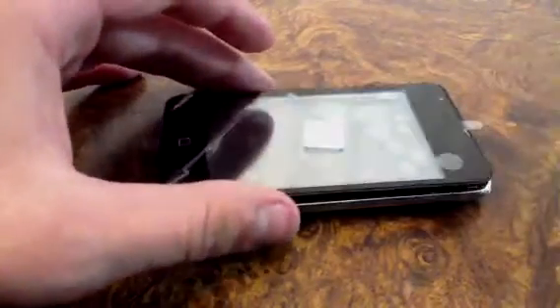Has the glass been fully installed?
No.